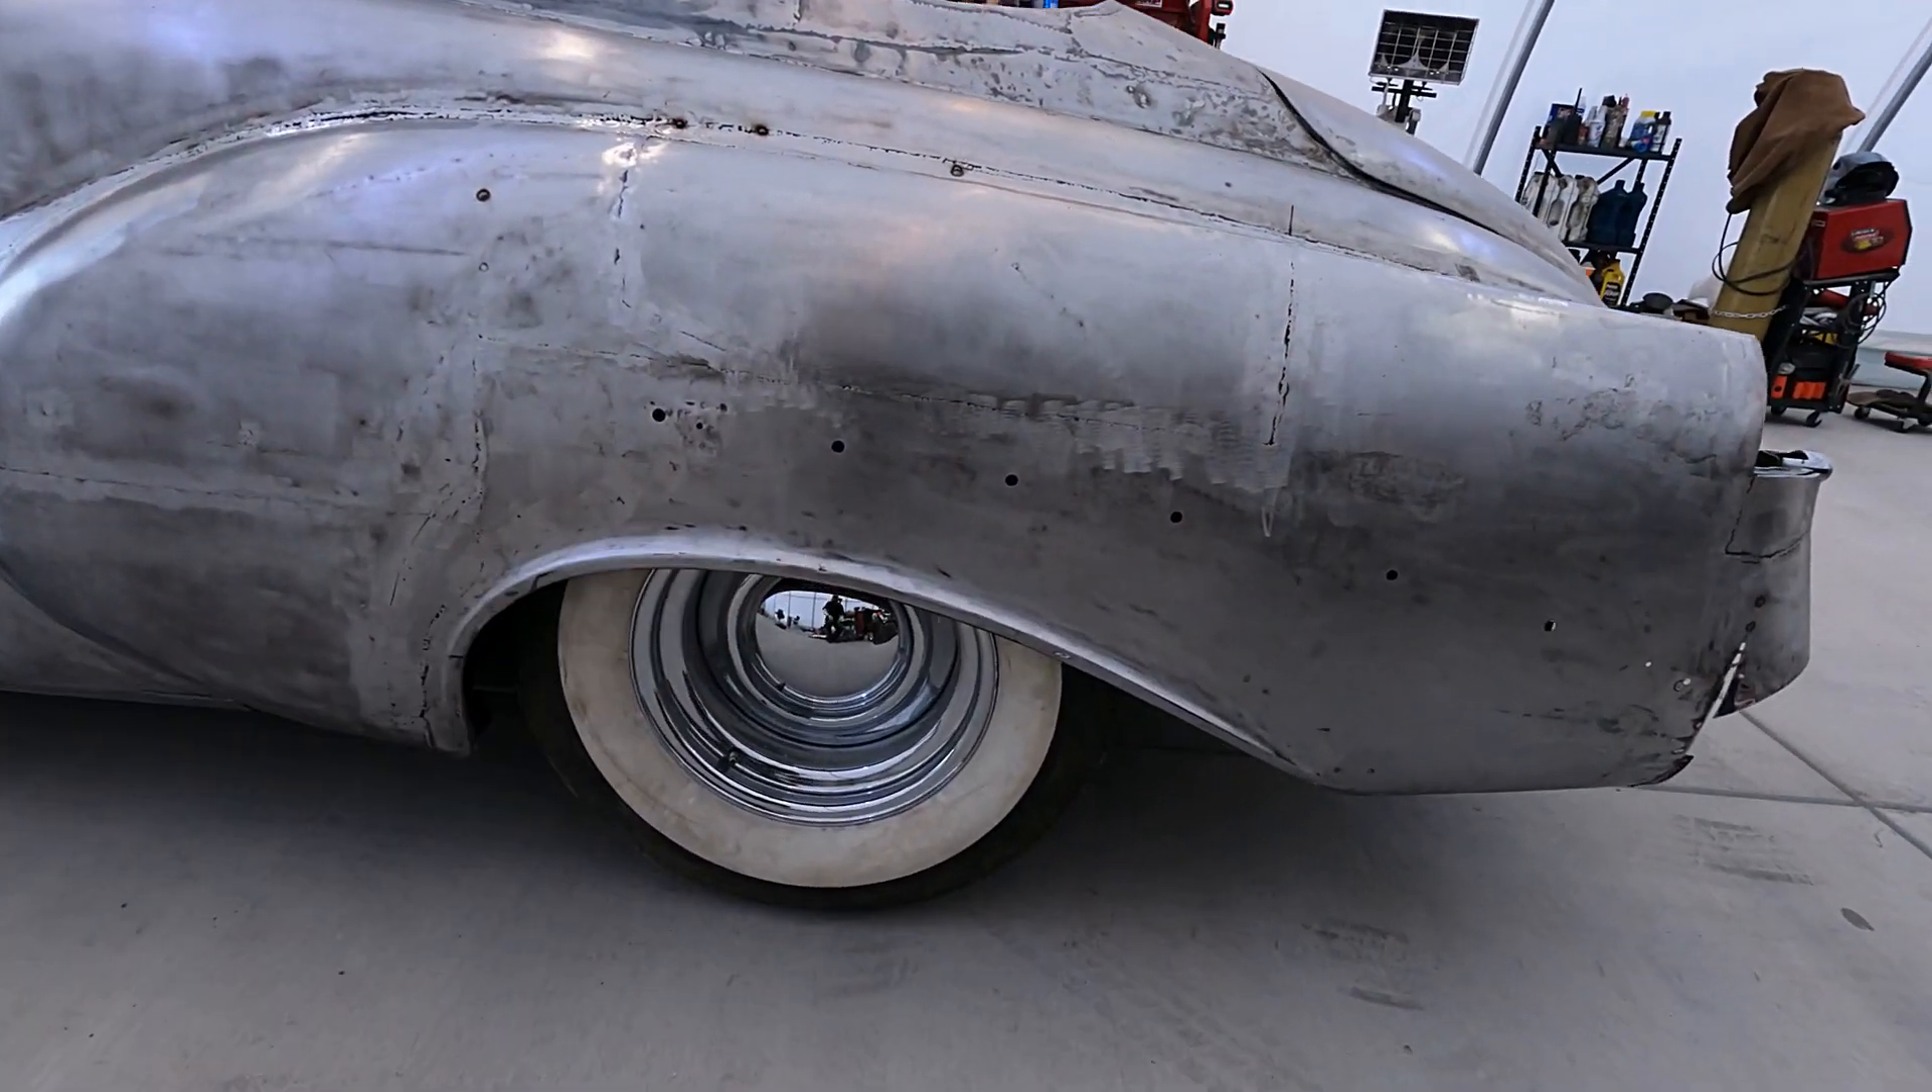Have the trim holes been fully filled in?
No.